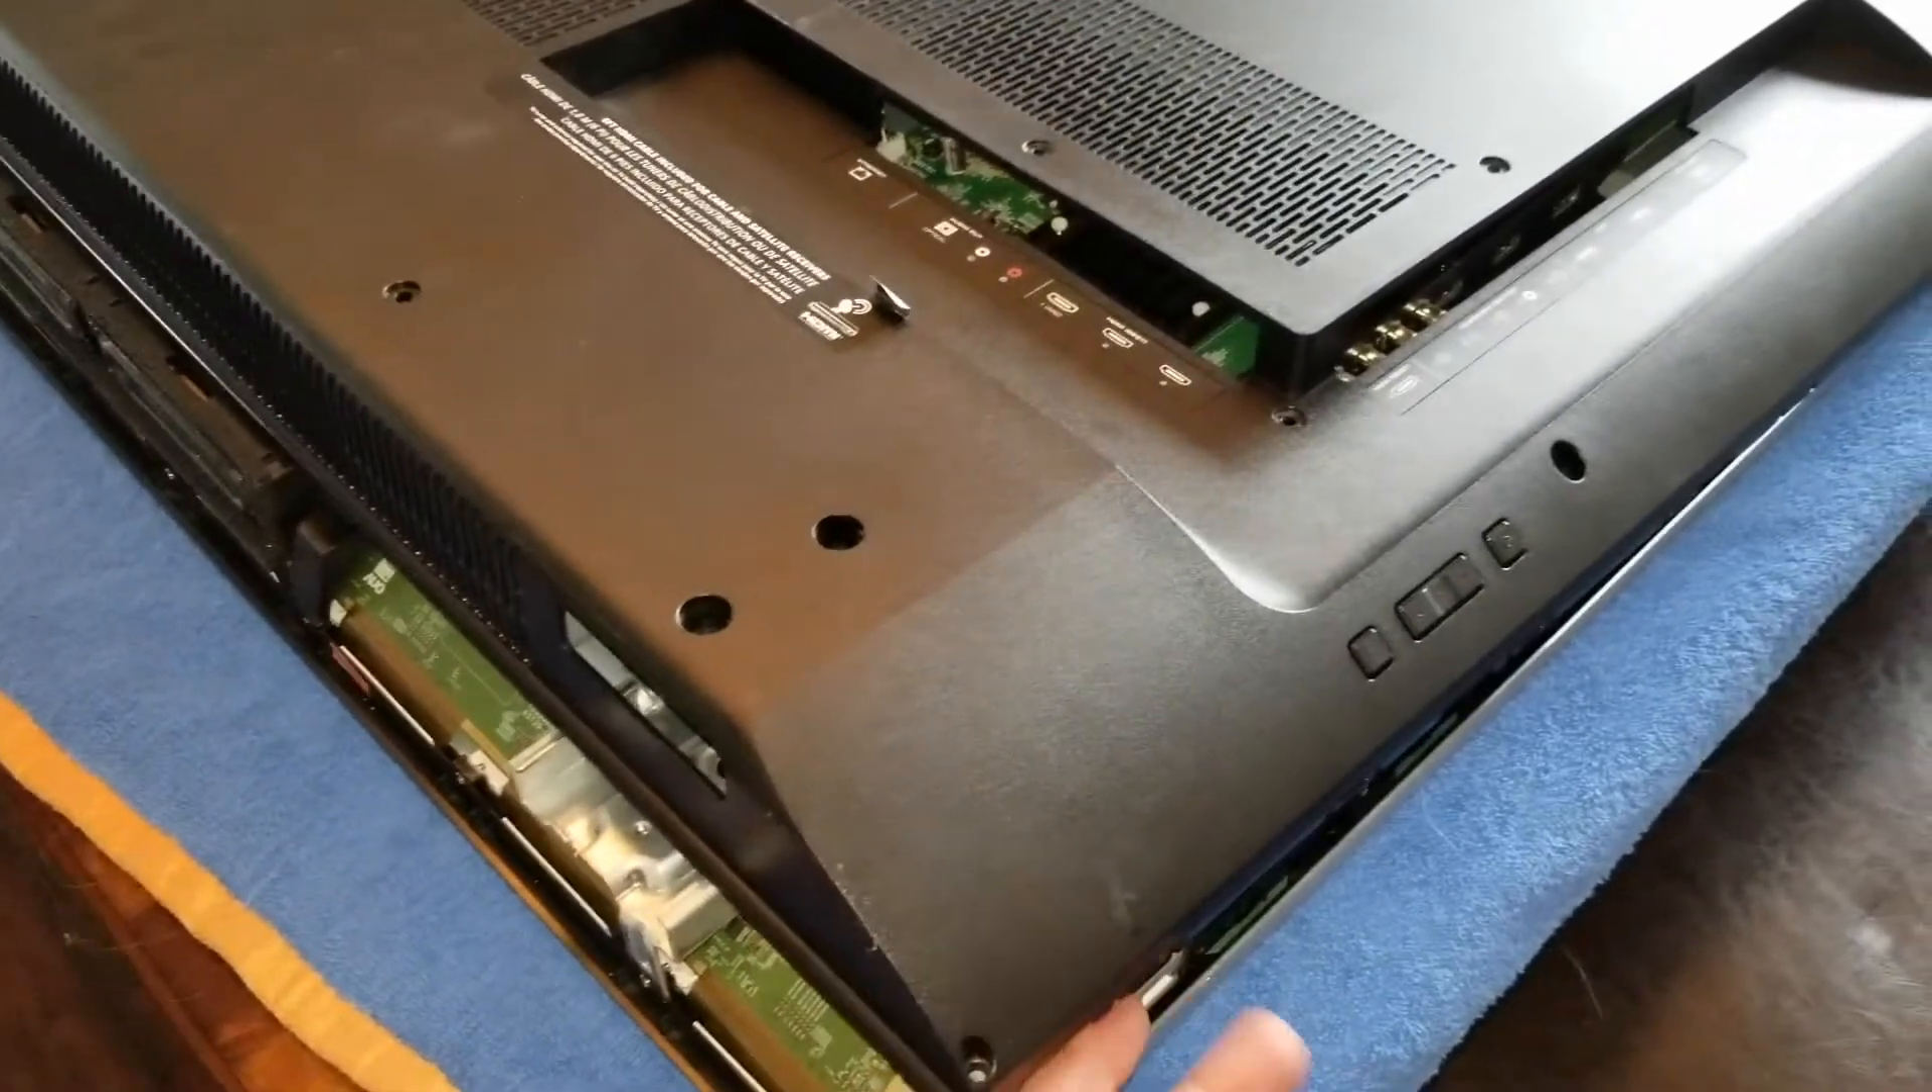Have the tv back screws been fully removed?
Yes.